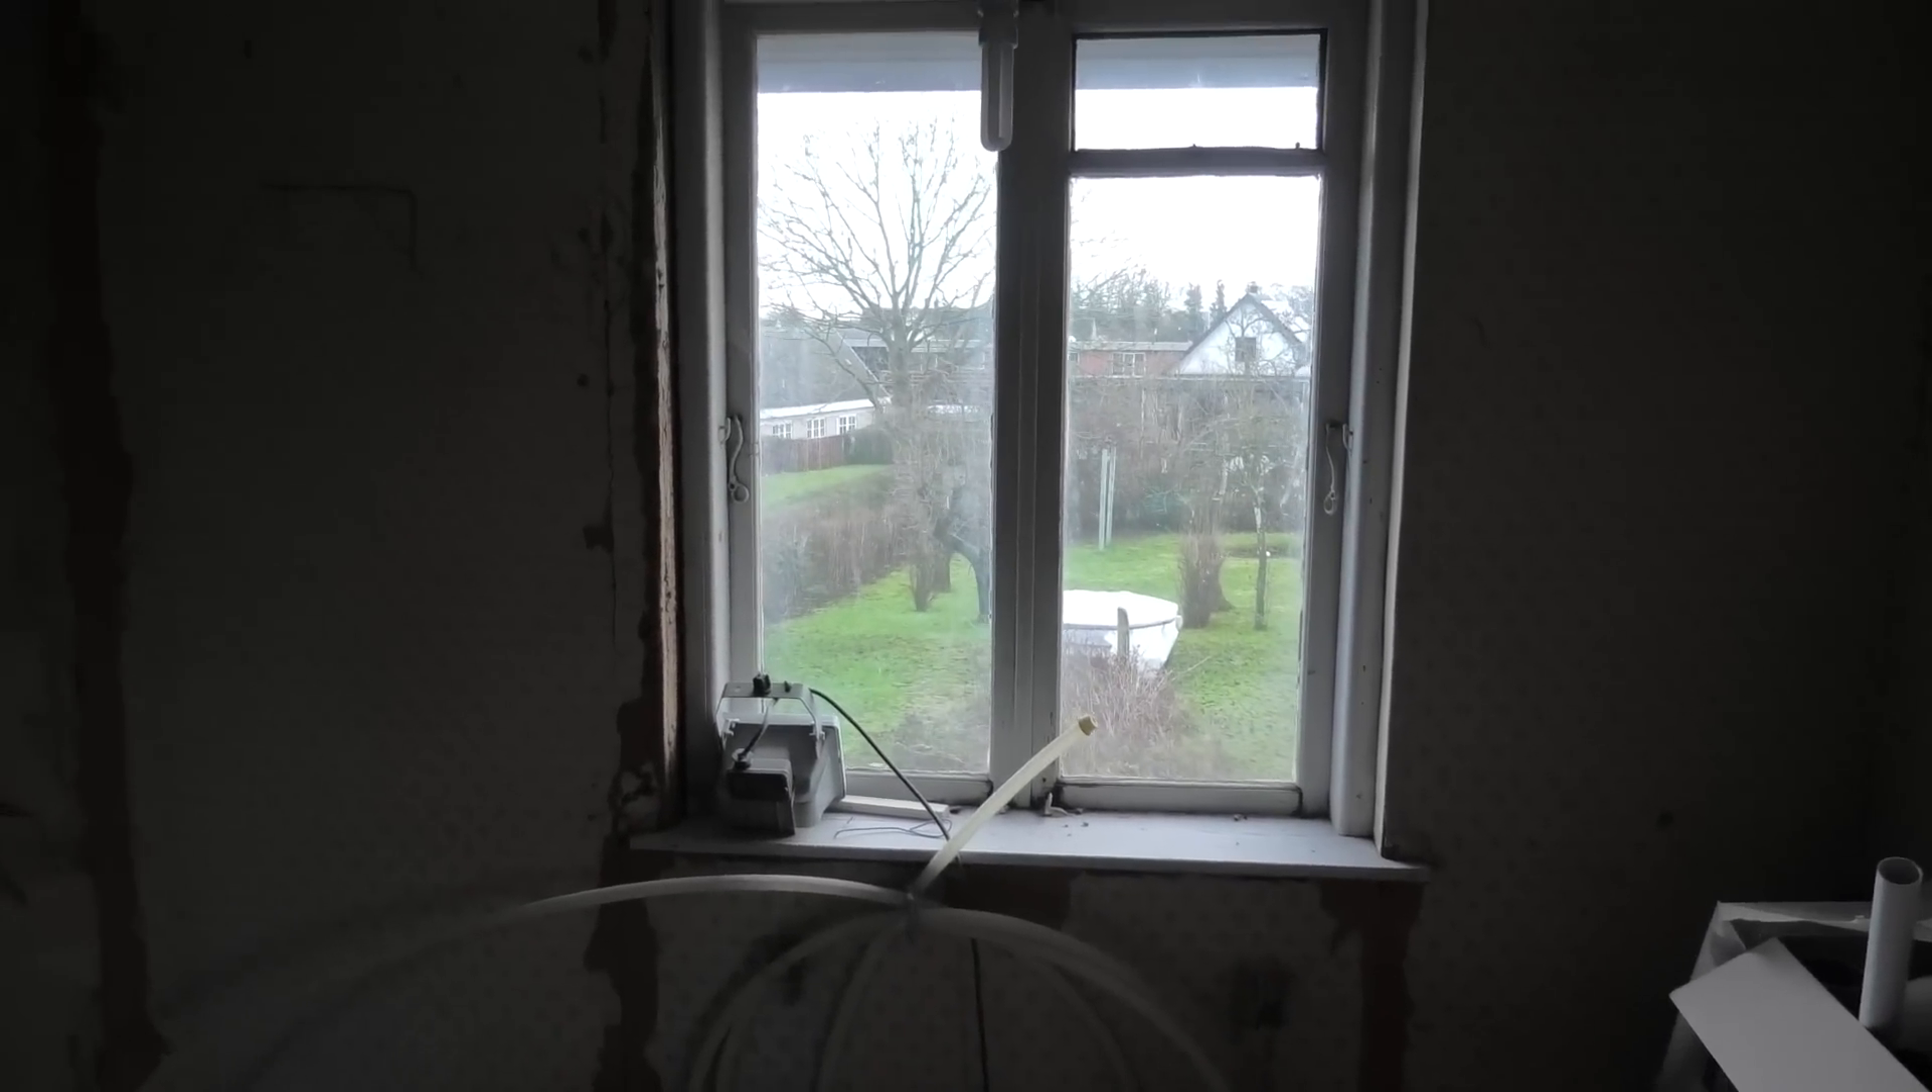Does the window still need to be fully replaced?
Yes.